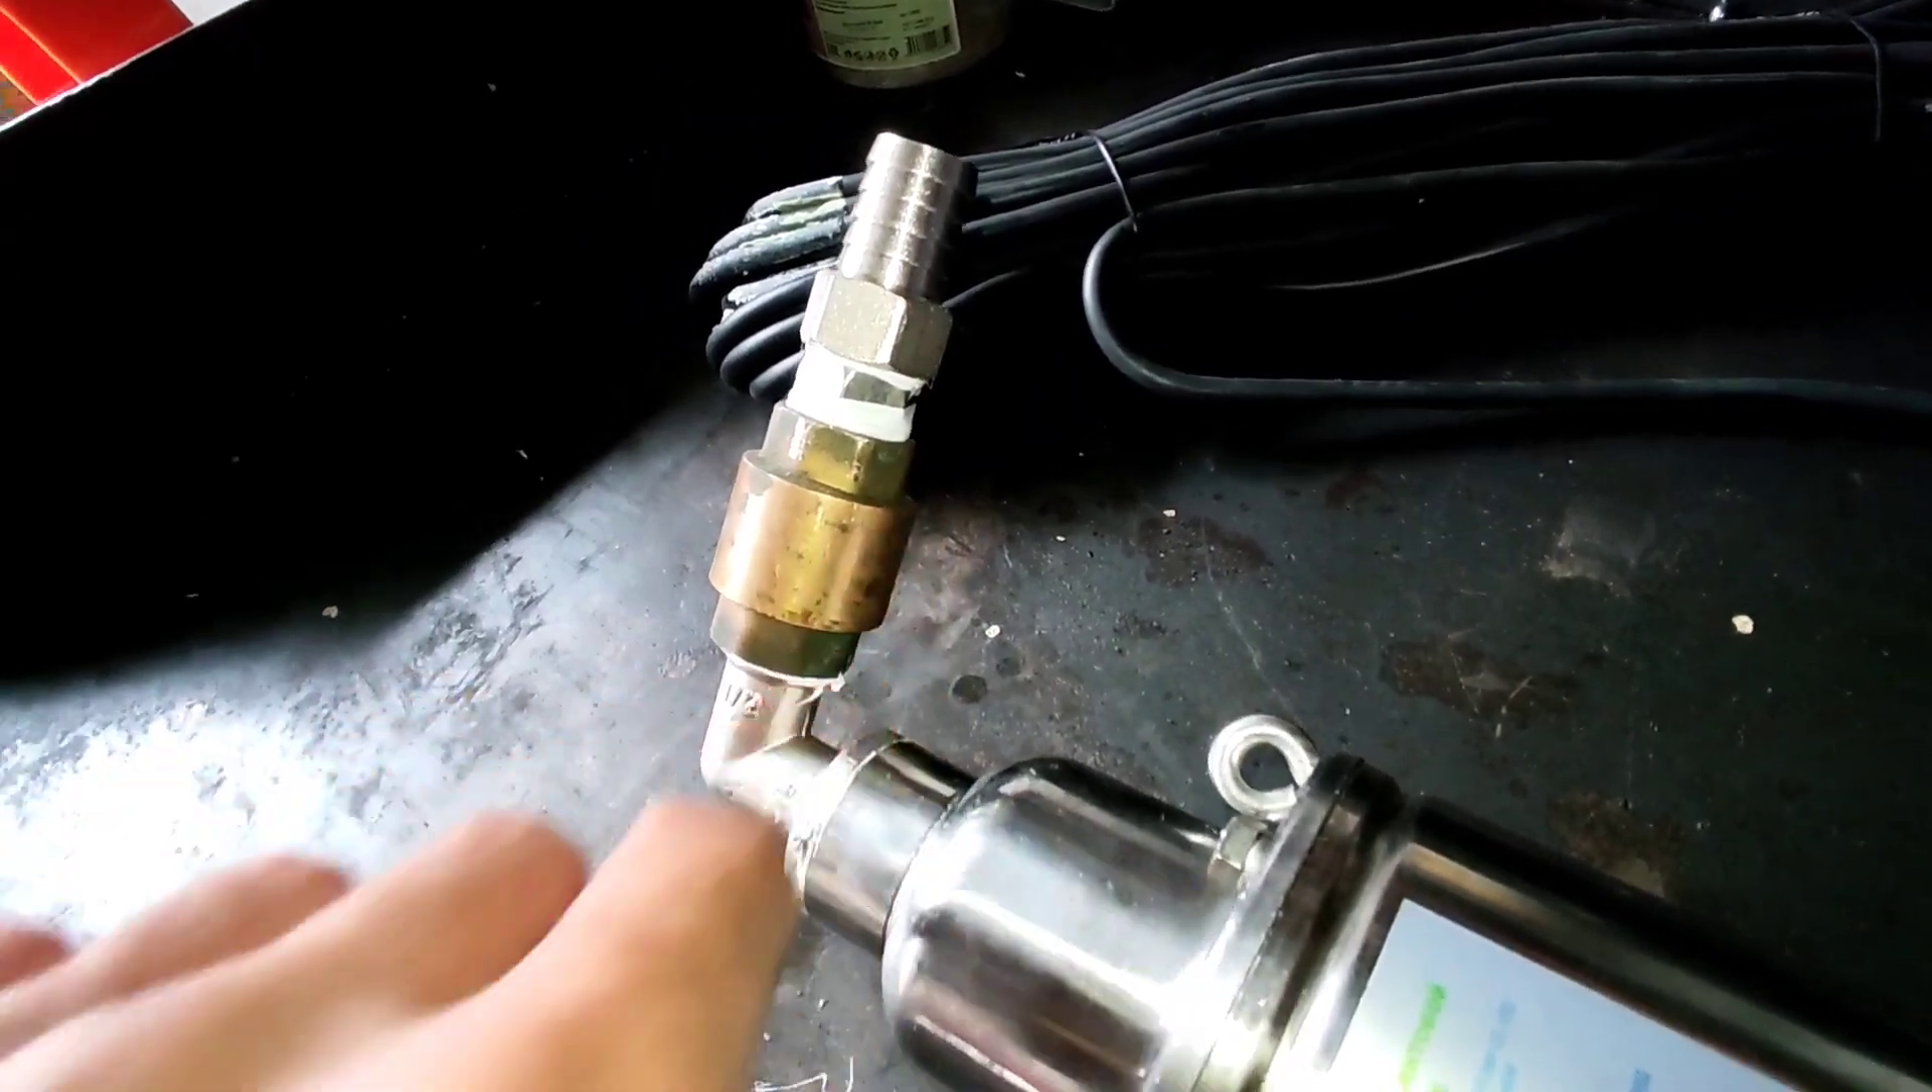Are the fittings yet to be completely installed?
No.